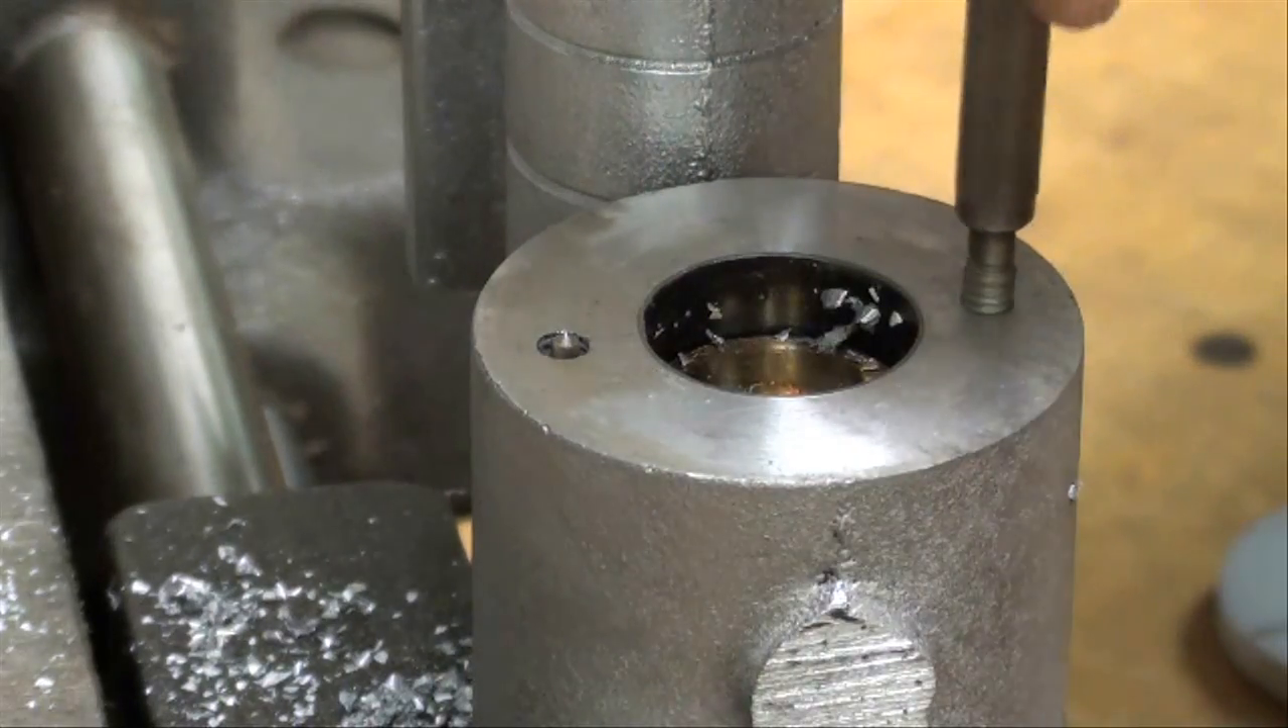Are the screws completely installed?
No.